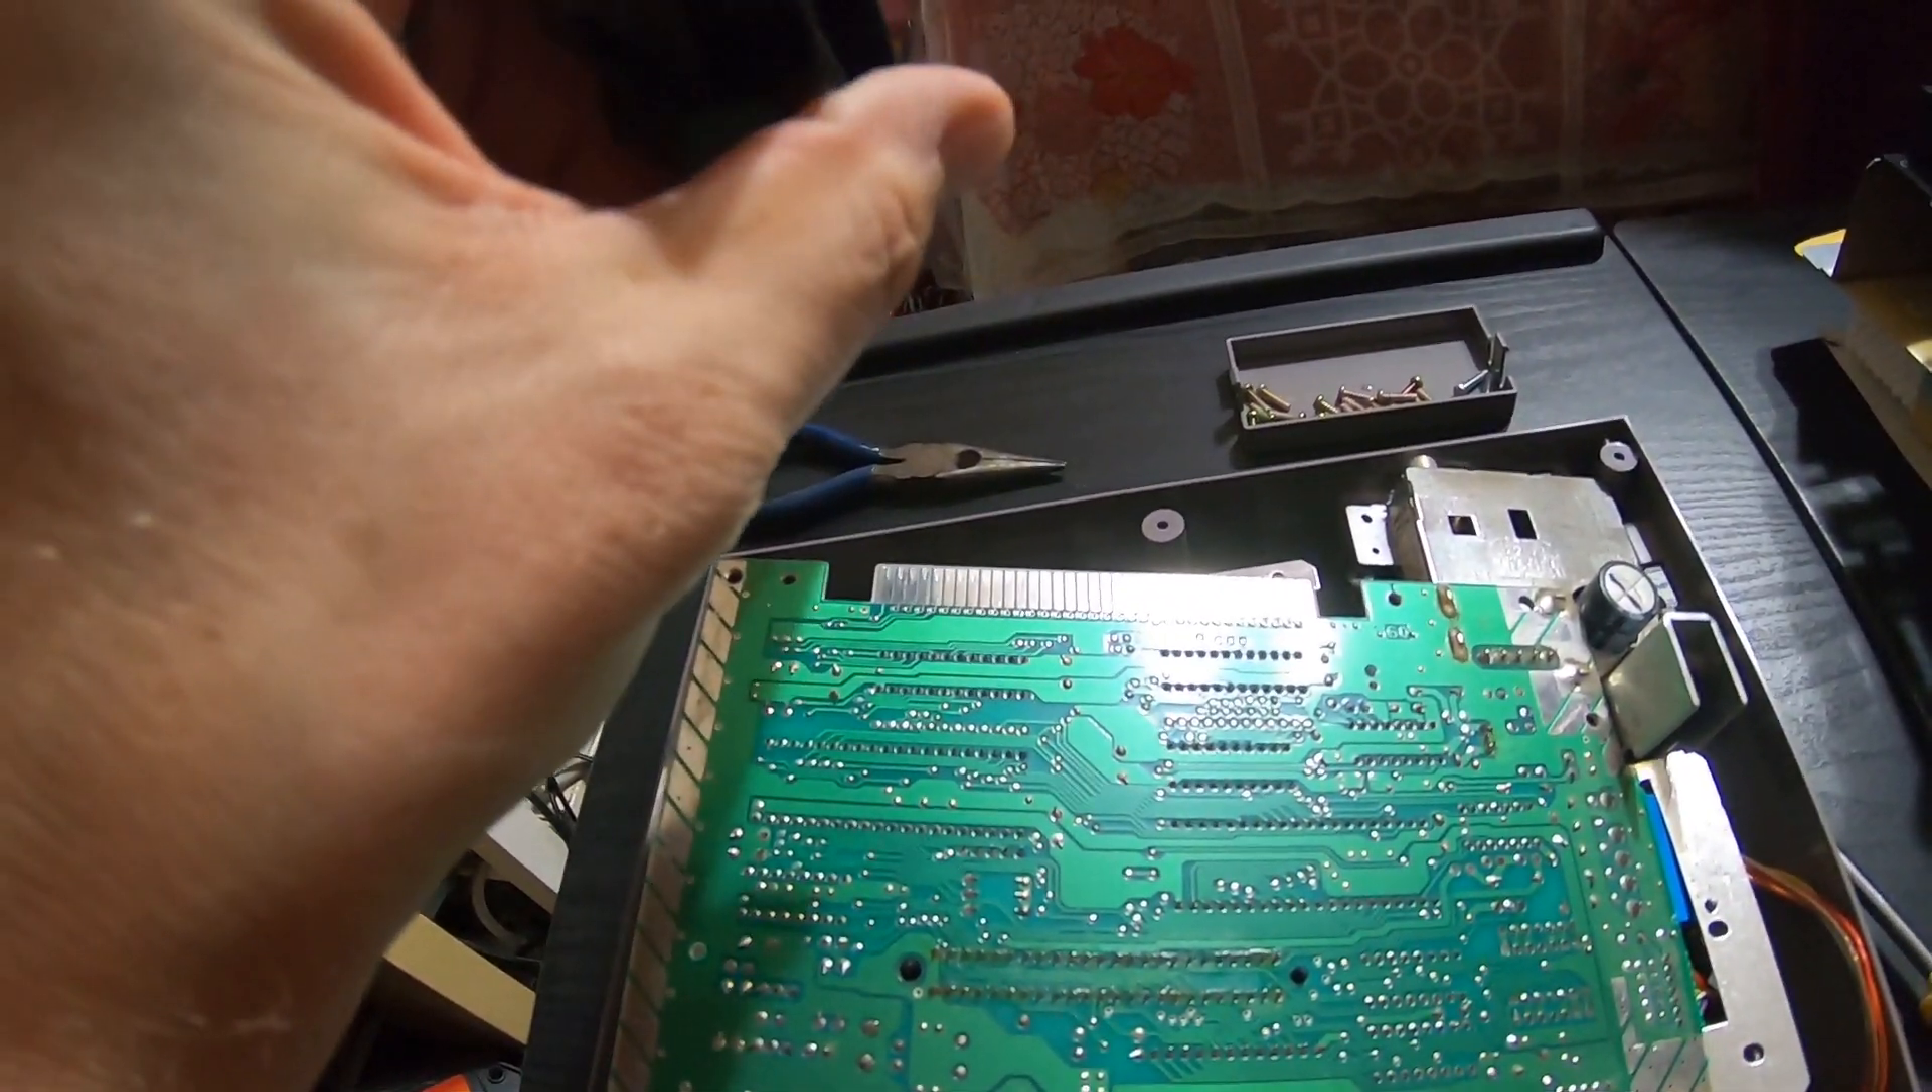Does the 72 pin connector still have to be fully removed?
No.